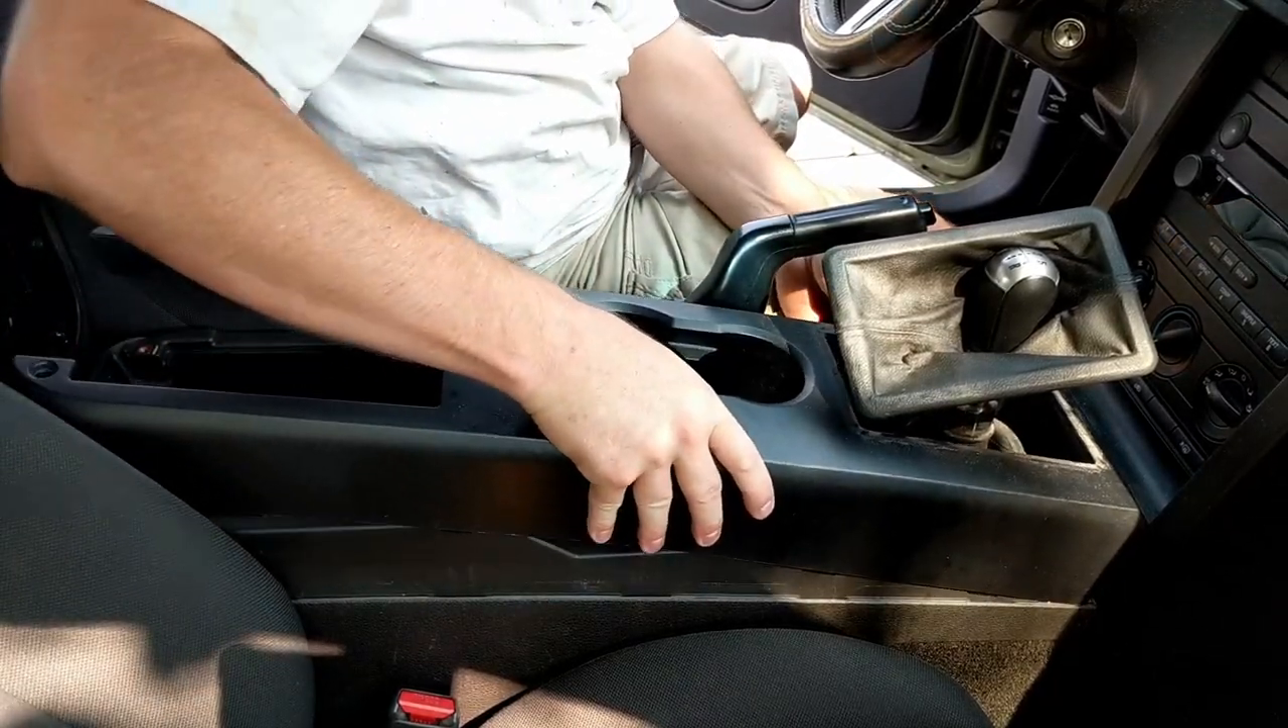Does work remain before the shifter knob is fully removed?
Yes.